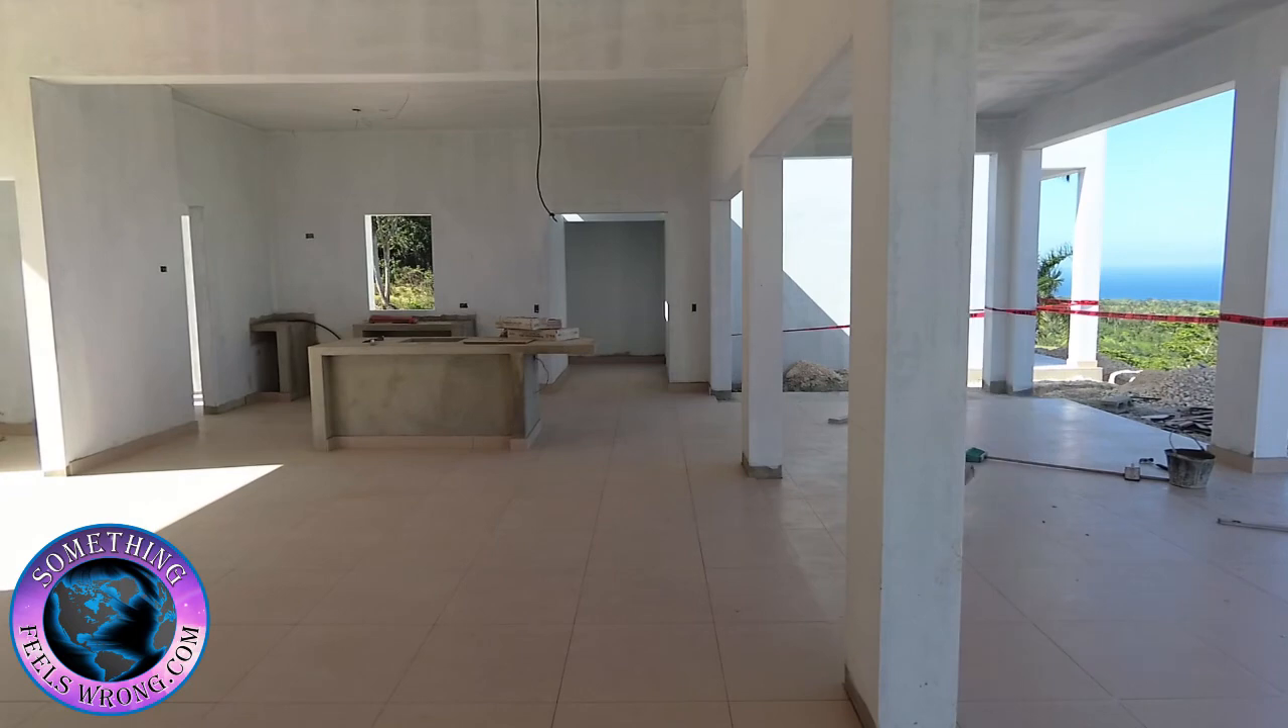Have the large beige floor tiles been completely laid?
Yes.